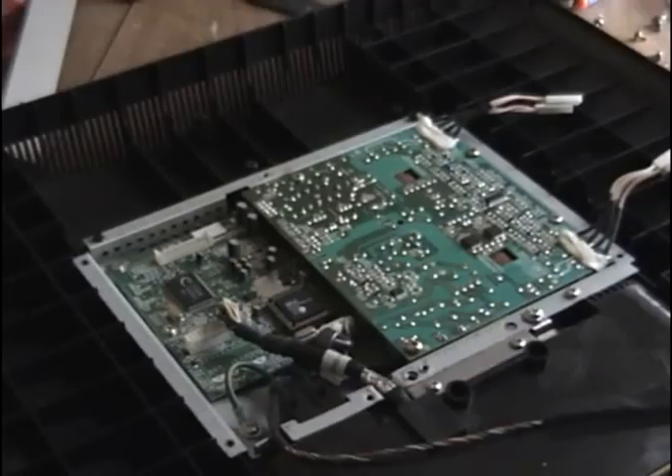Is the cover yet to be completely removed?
No.